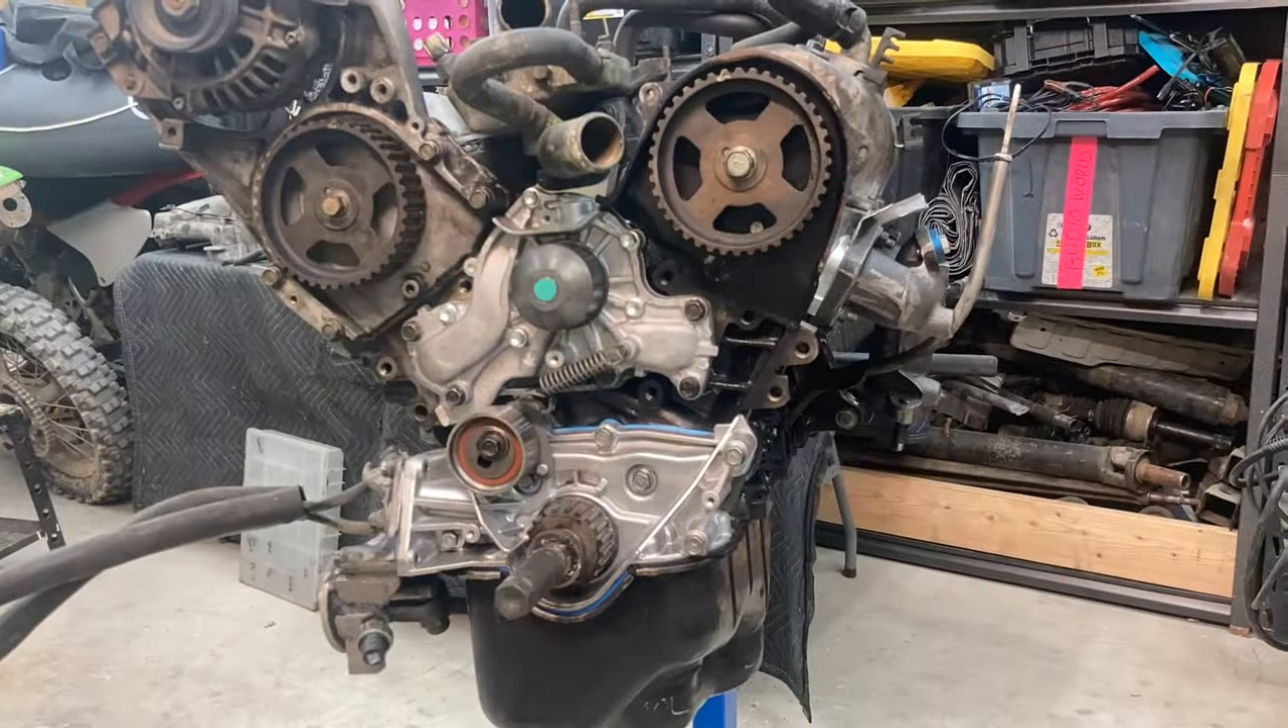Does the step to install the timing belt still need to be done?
Yes.